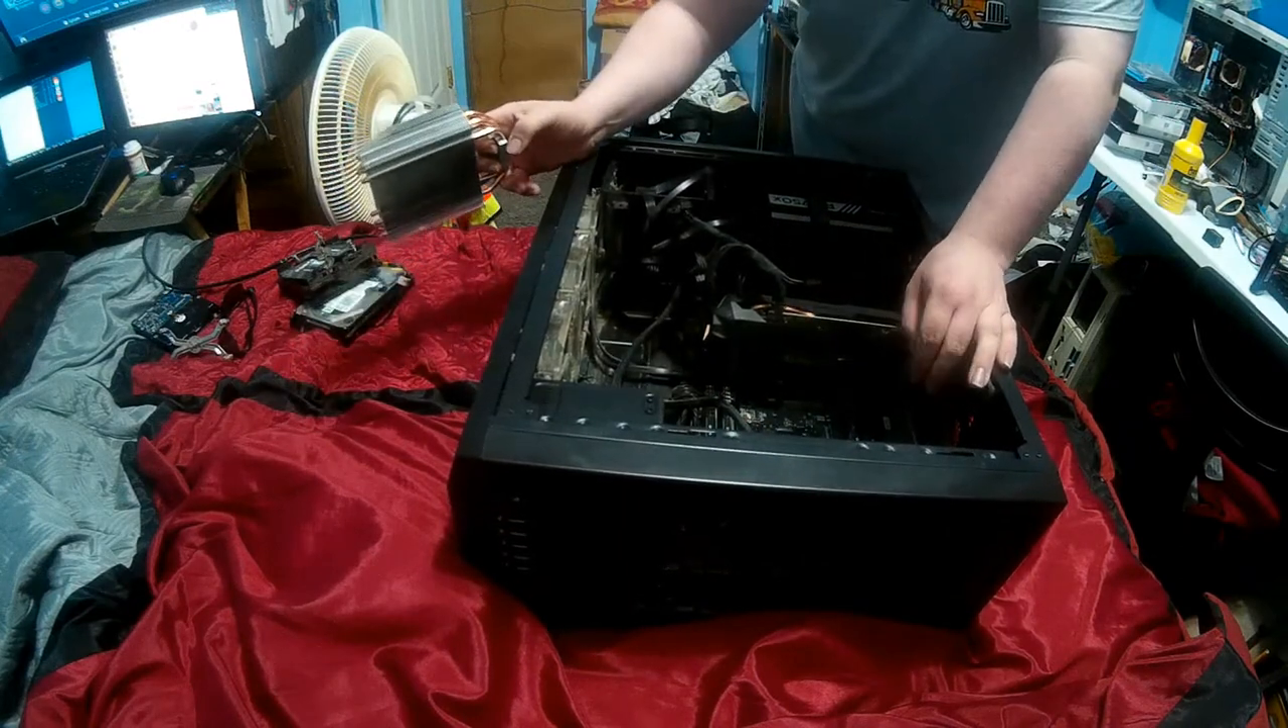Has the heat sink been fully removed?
Yes.